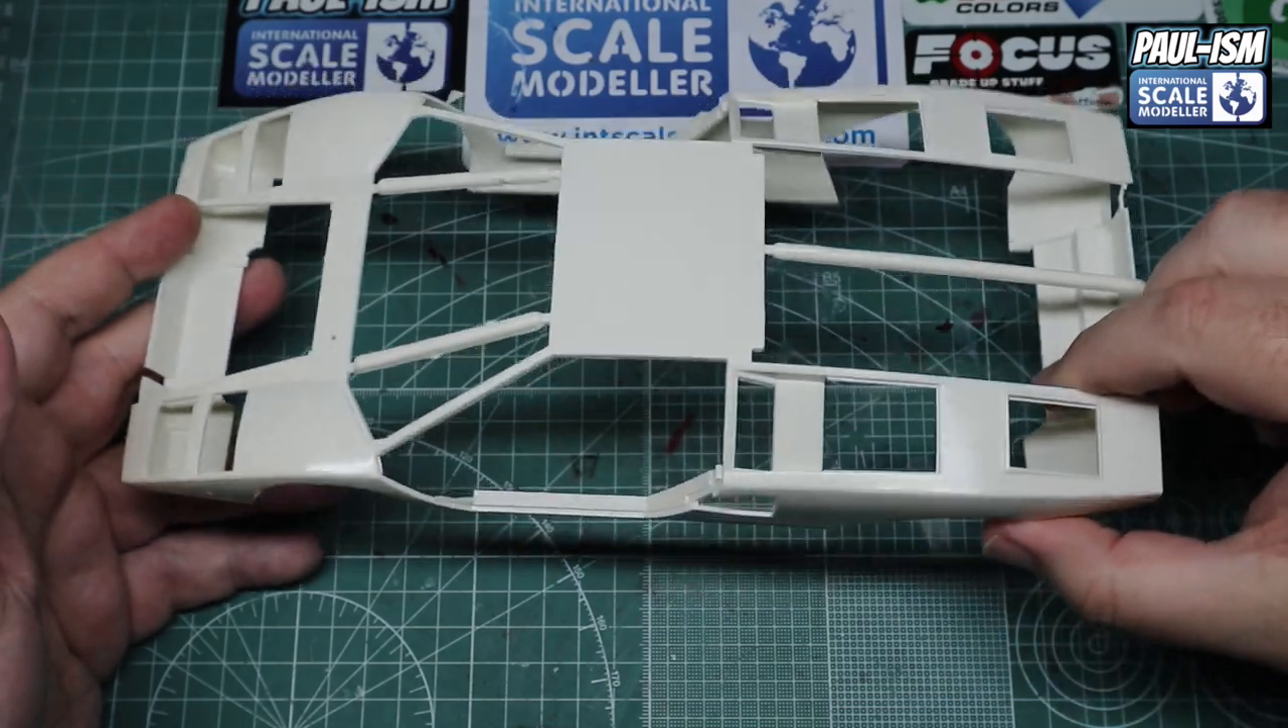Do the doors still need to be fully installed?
Yes.